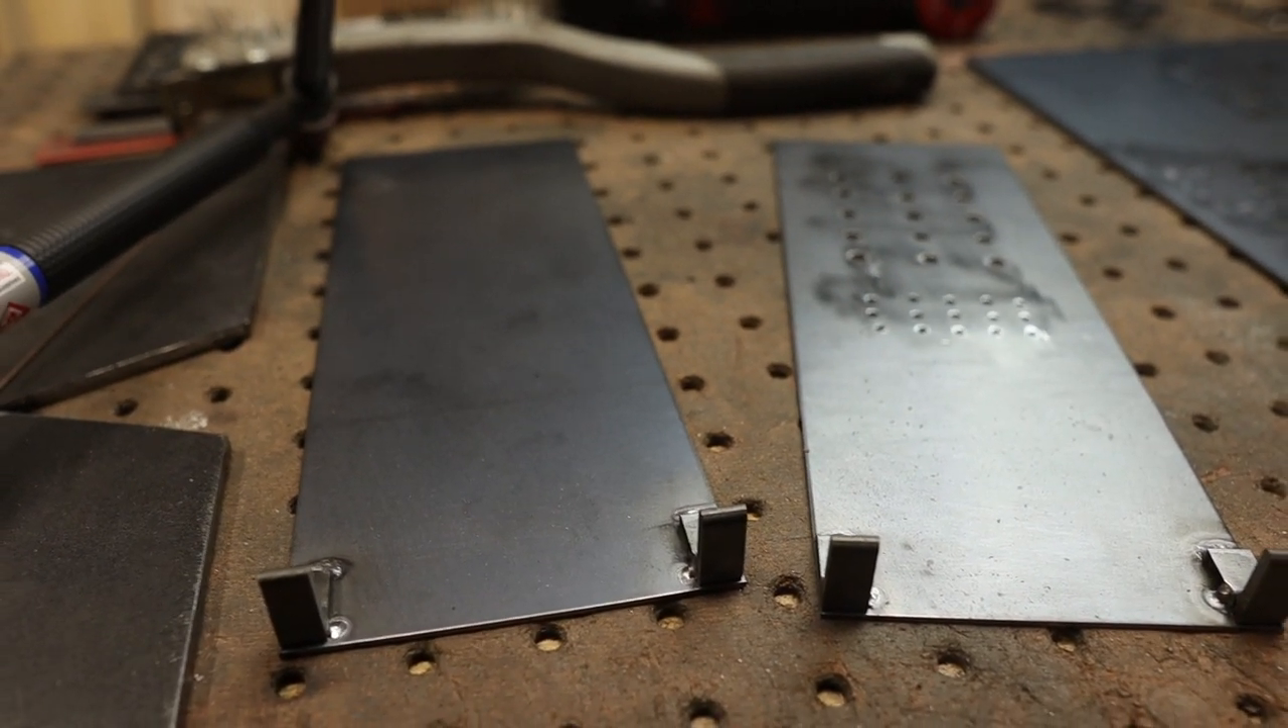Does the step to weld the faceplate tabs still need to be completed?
No.